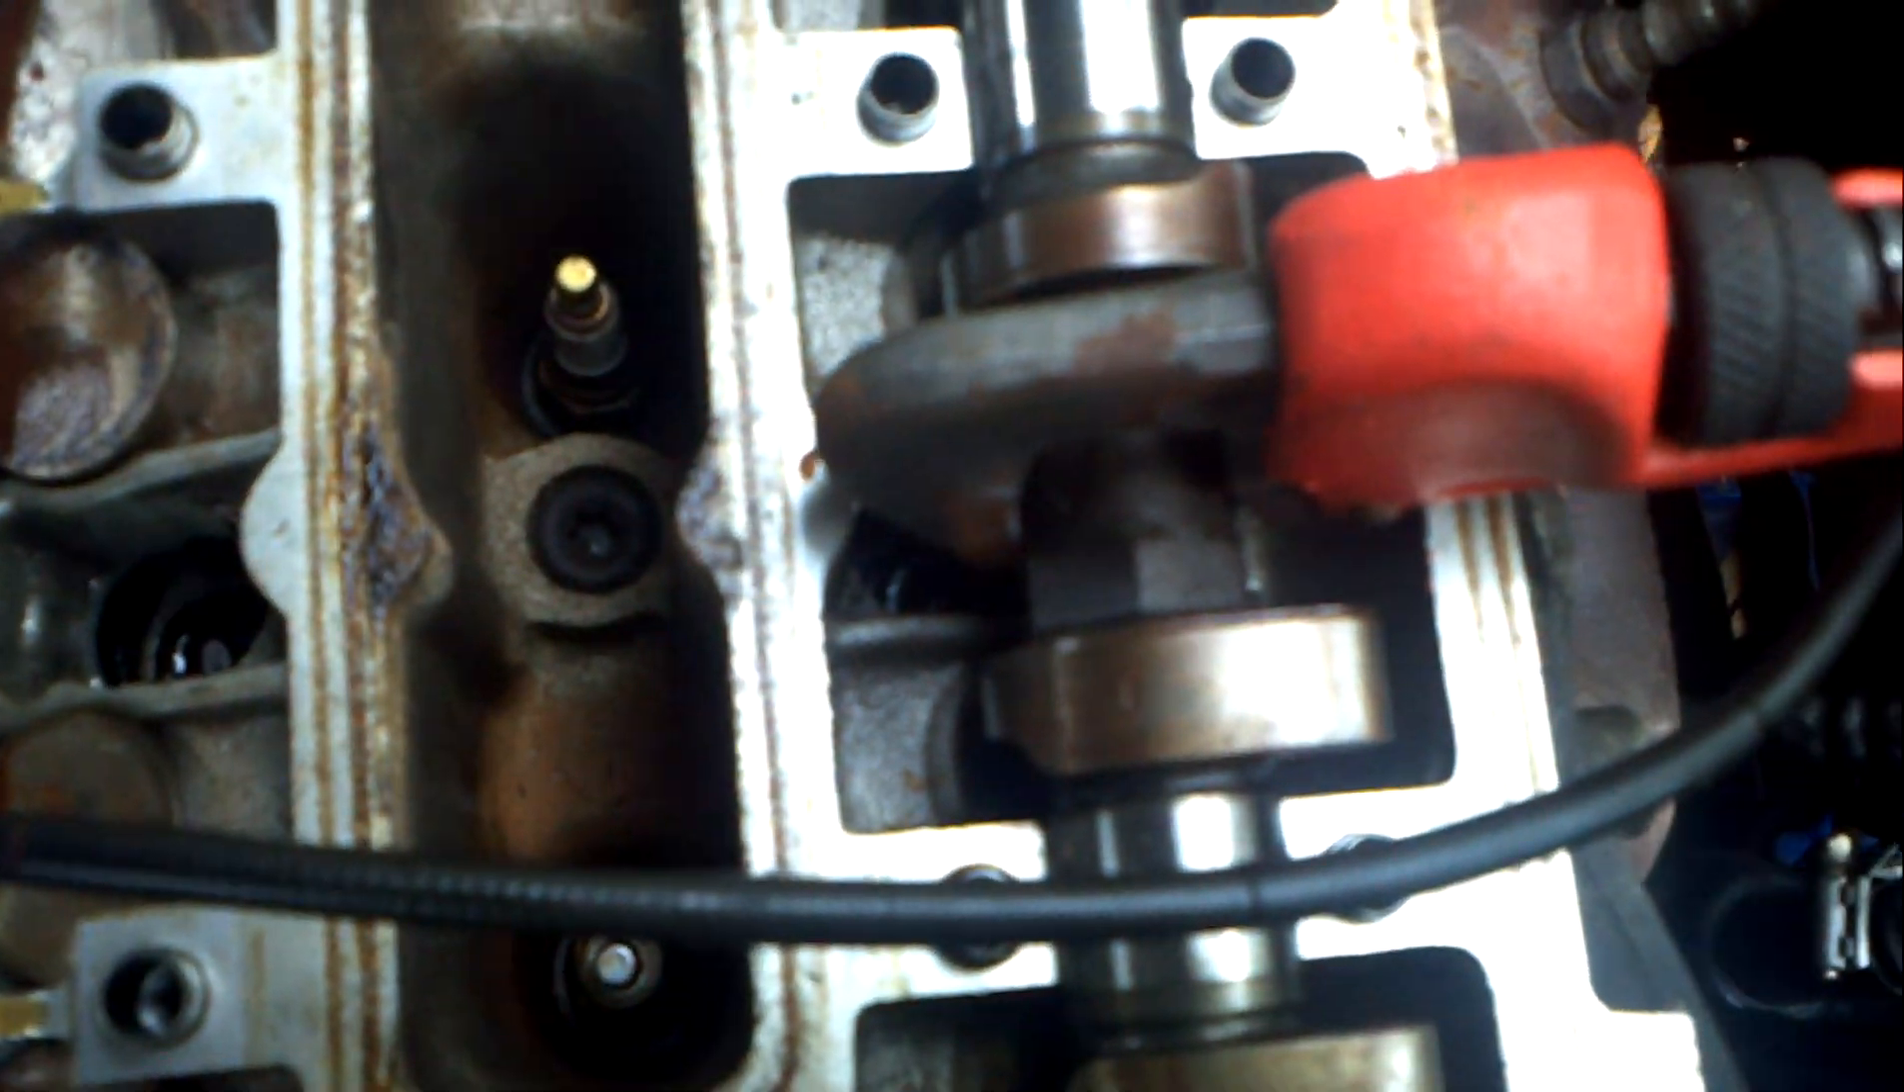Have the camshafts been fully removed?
No.